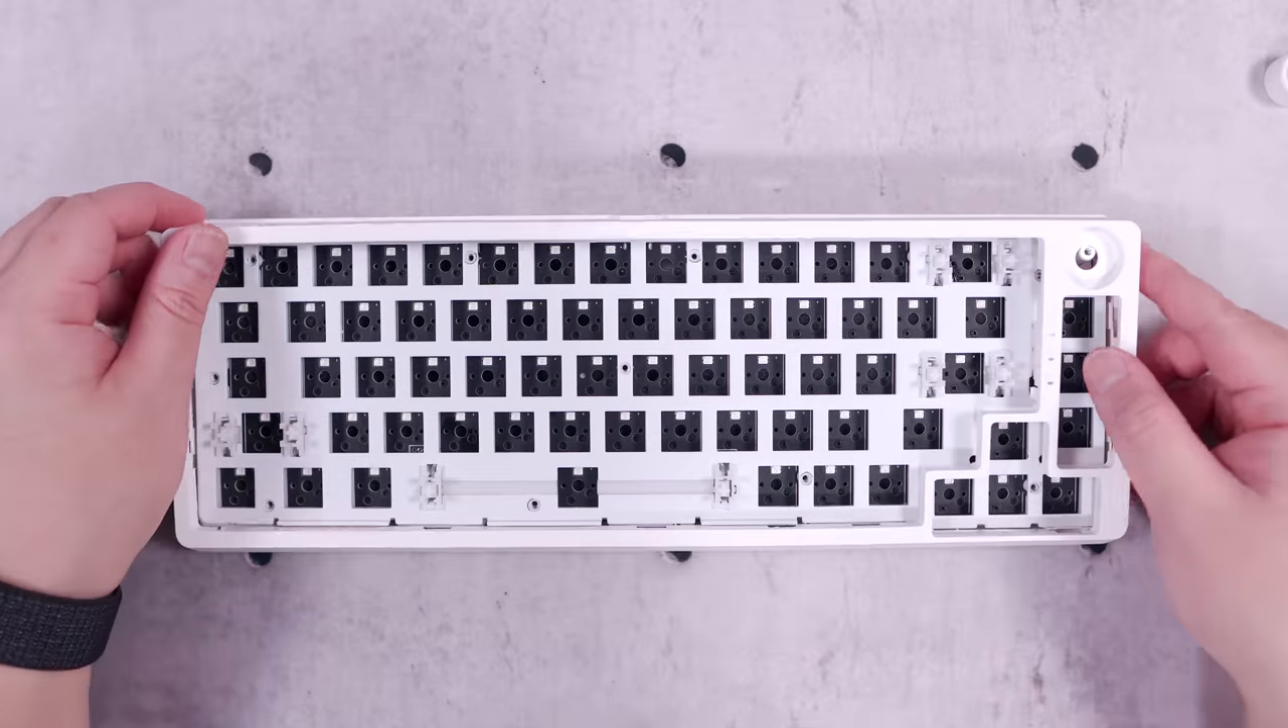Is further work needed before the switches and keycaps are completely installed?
Yes.